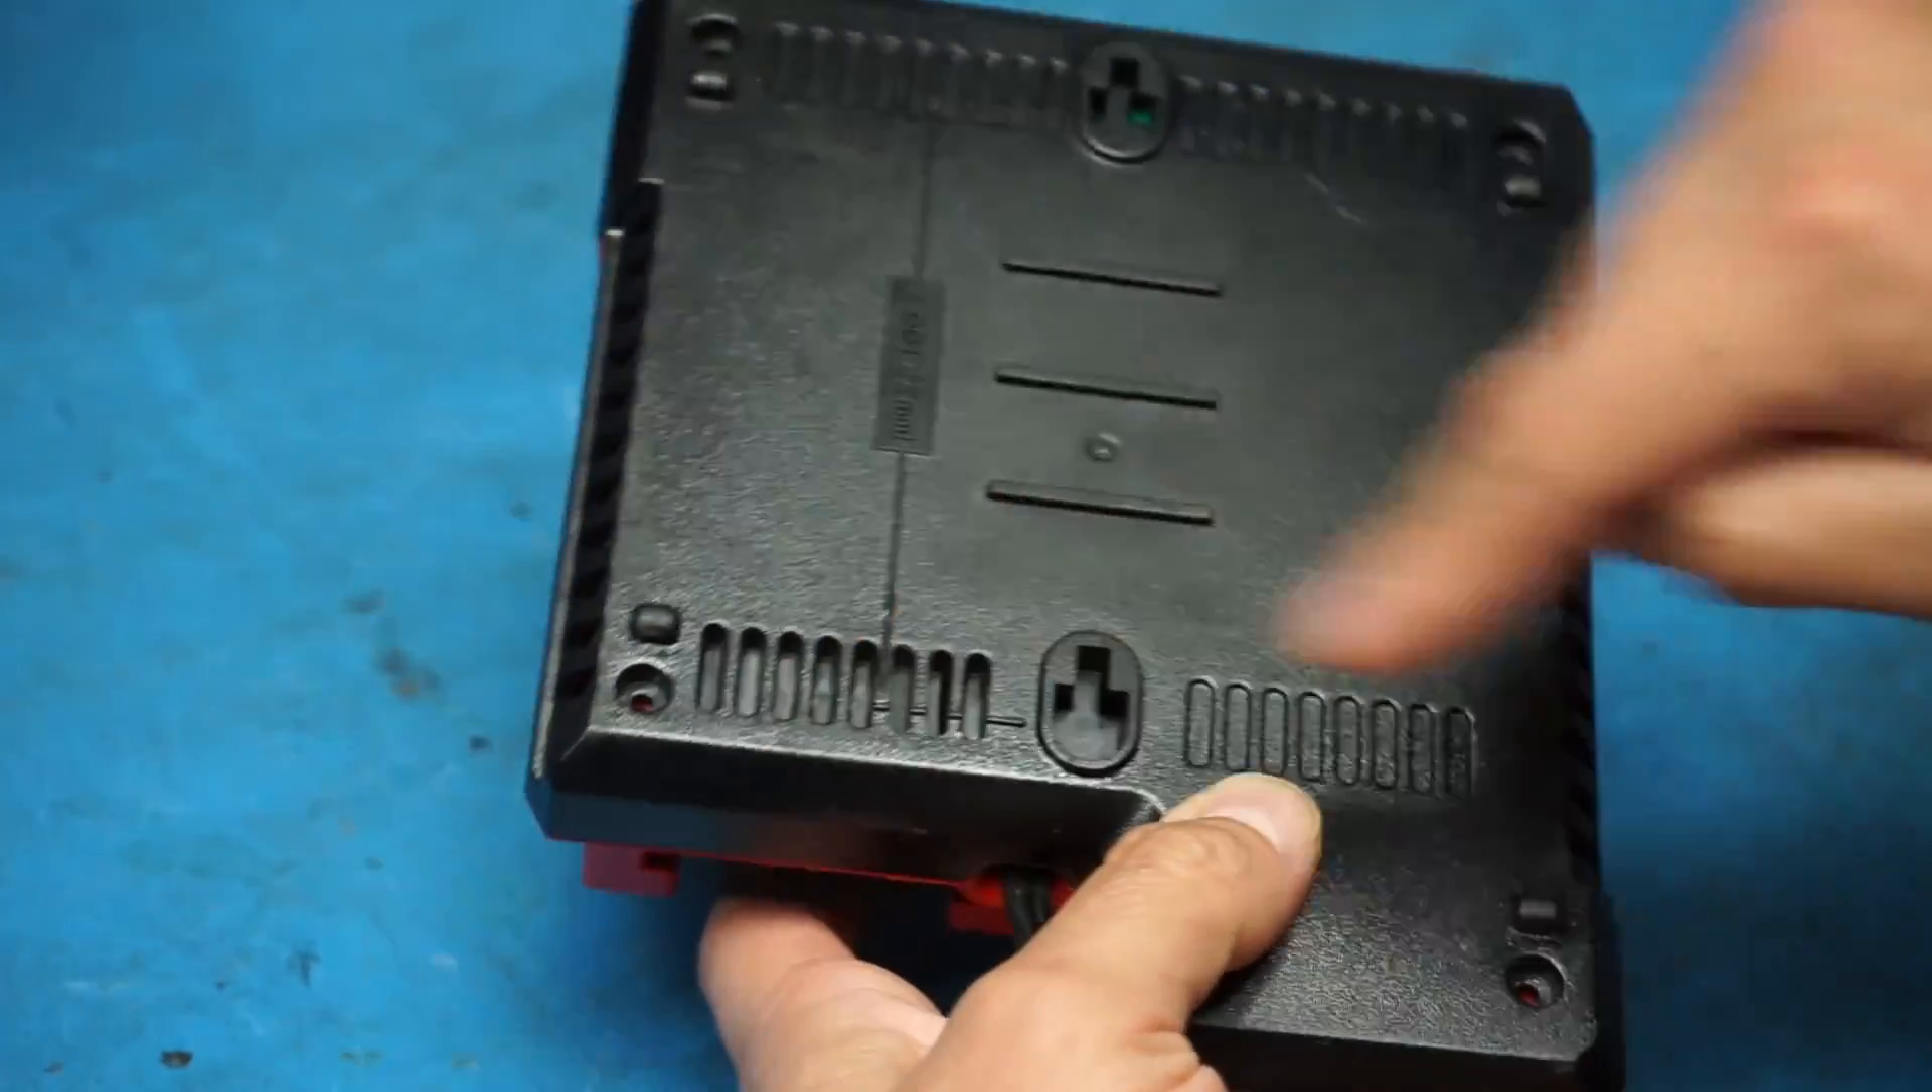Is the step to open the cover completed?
No.